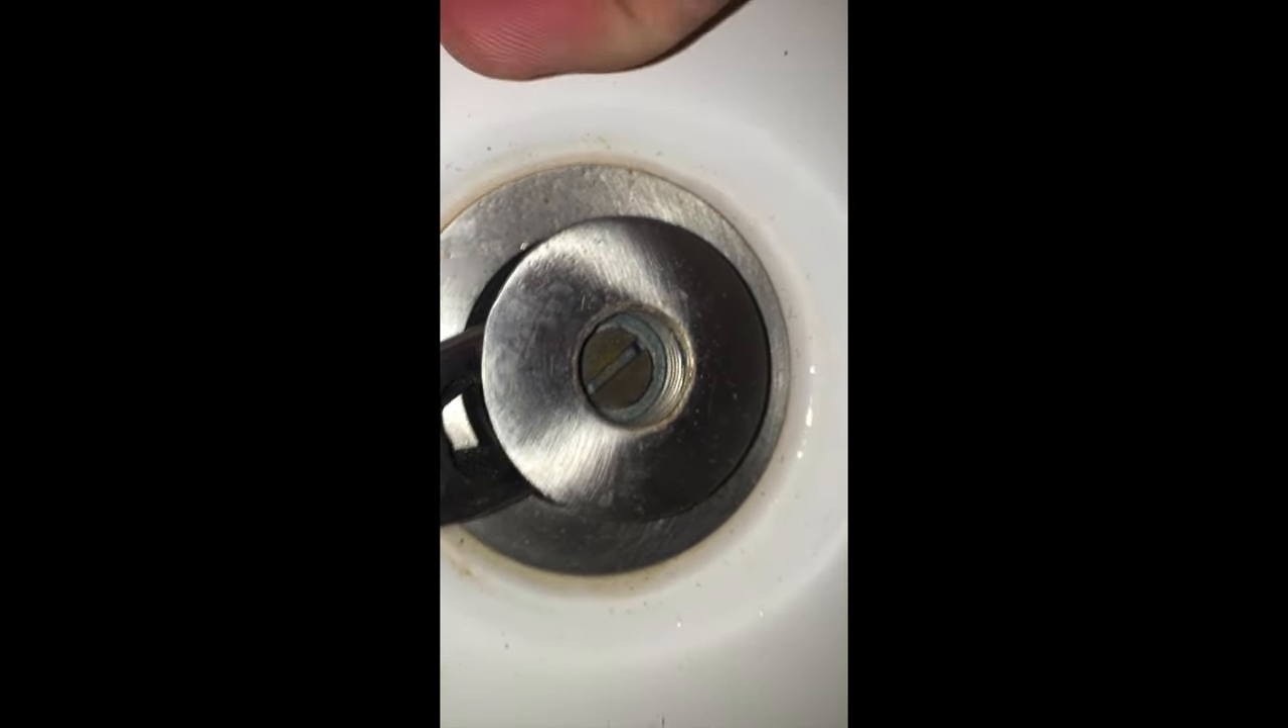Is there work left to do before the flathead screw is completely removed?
Yes.